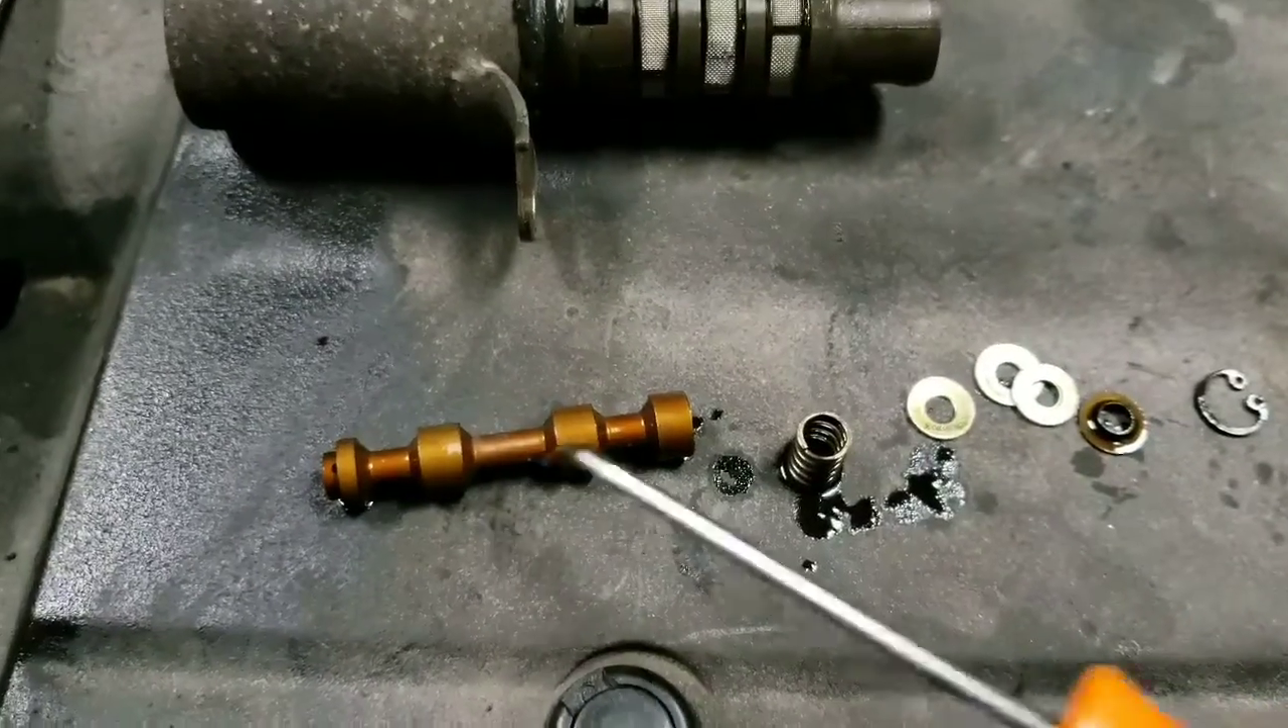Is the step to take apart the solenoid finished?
Yes.